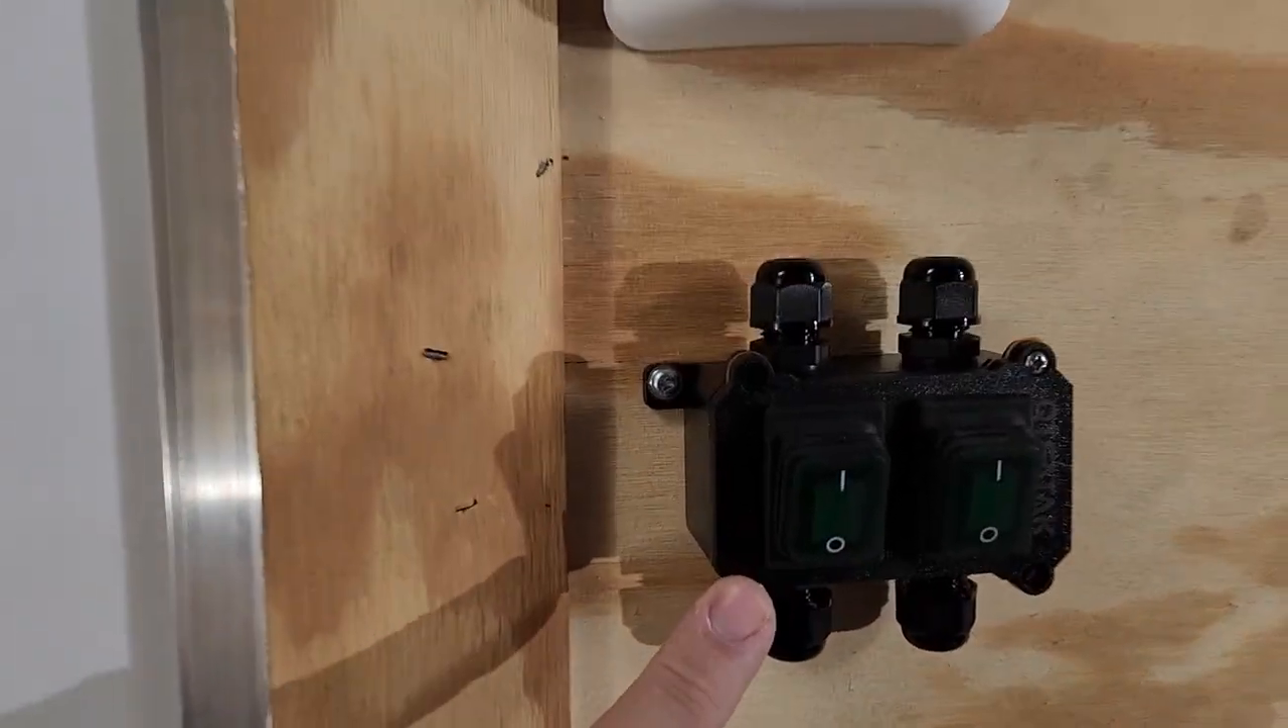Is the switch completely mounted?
Yes.